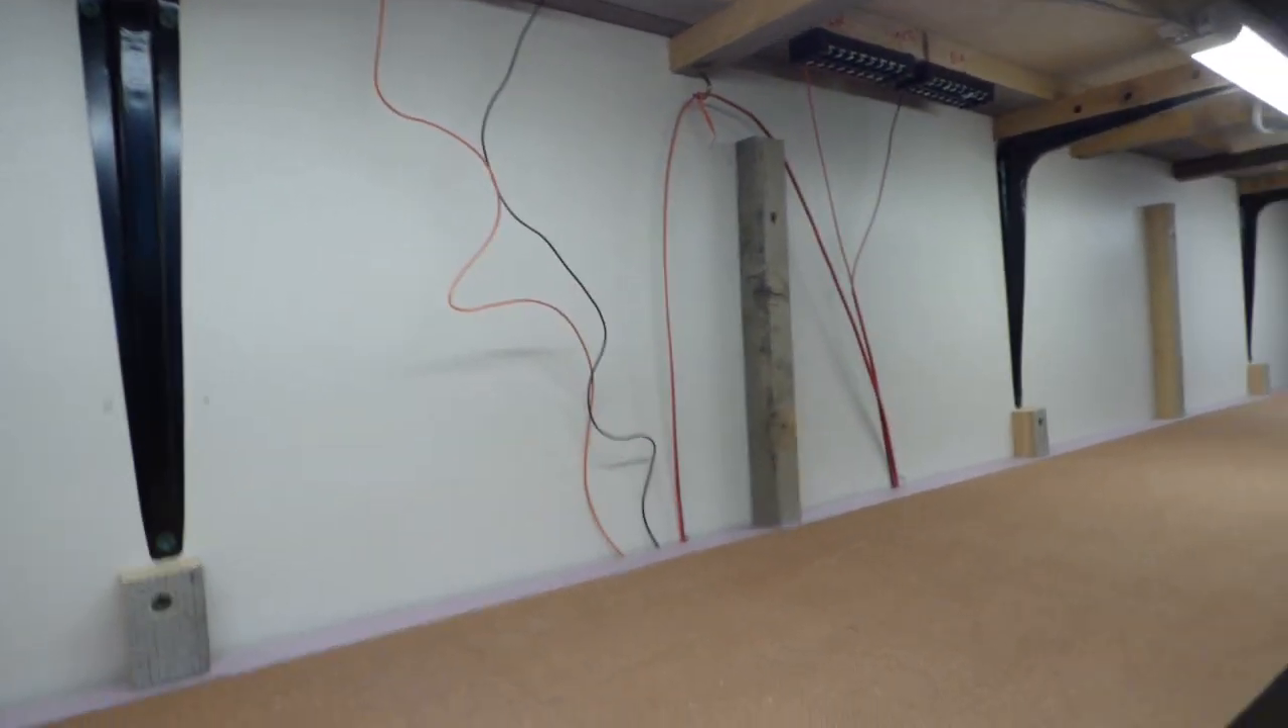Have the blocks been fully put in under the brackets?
Yes.